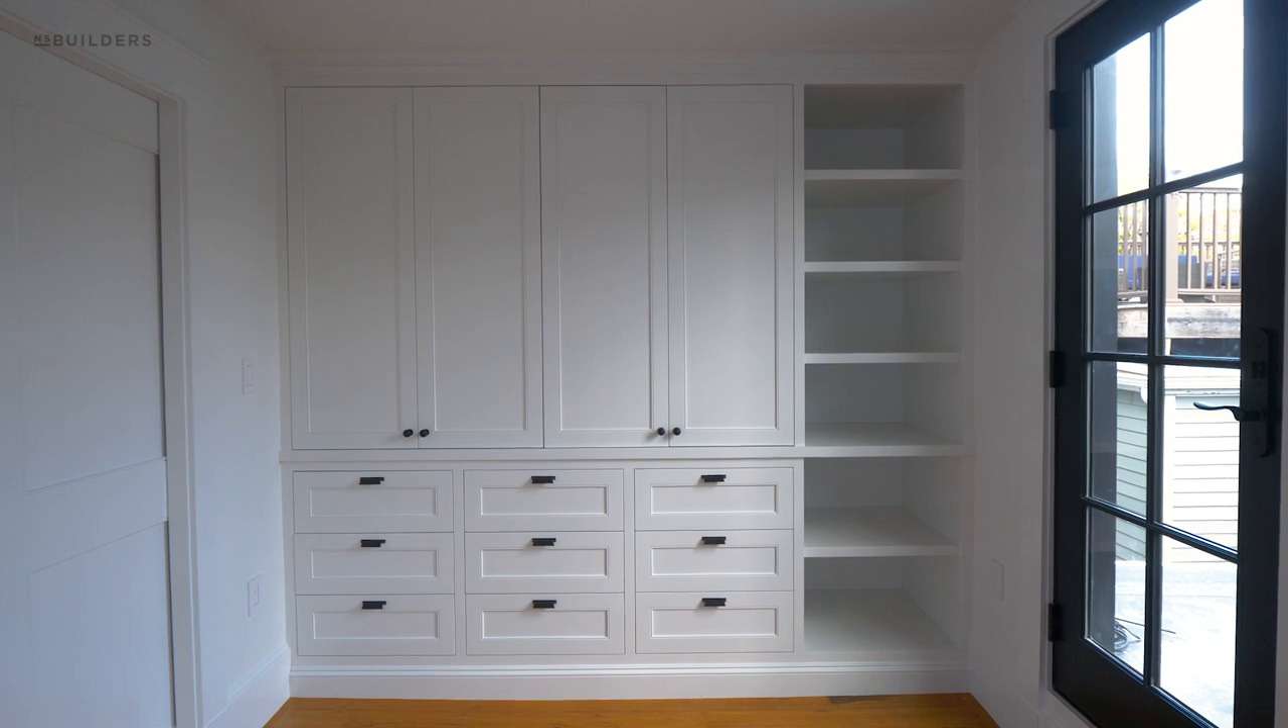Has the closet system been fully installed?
Yes.